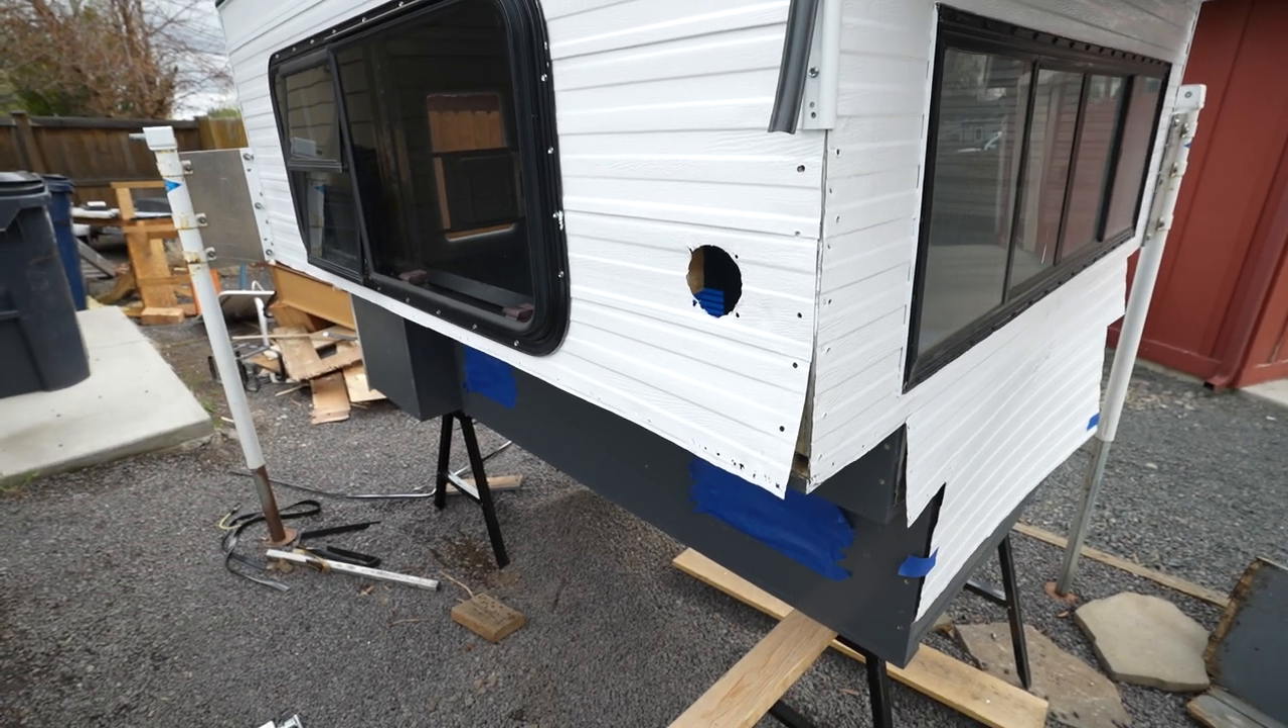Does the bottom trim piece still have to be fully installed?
Yes.